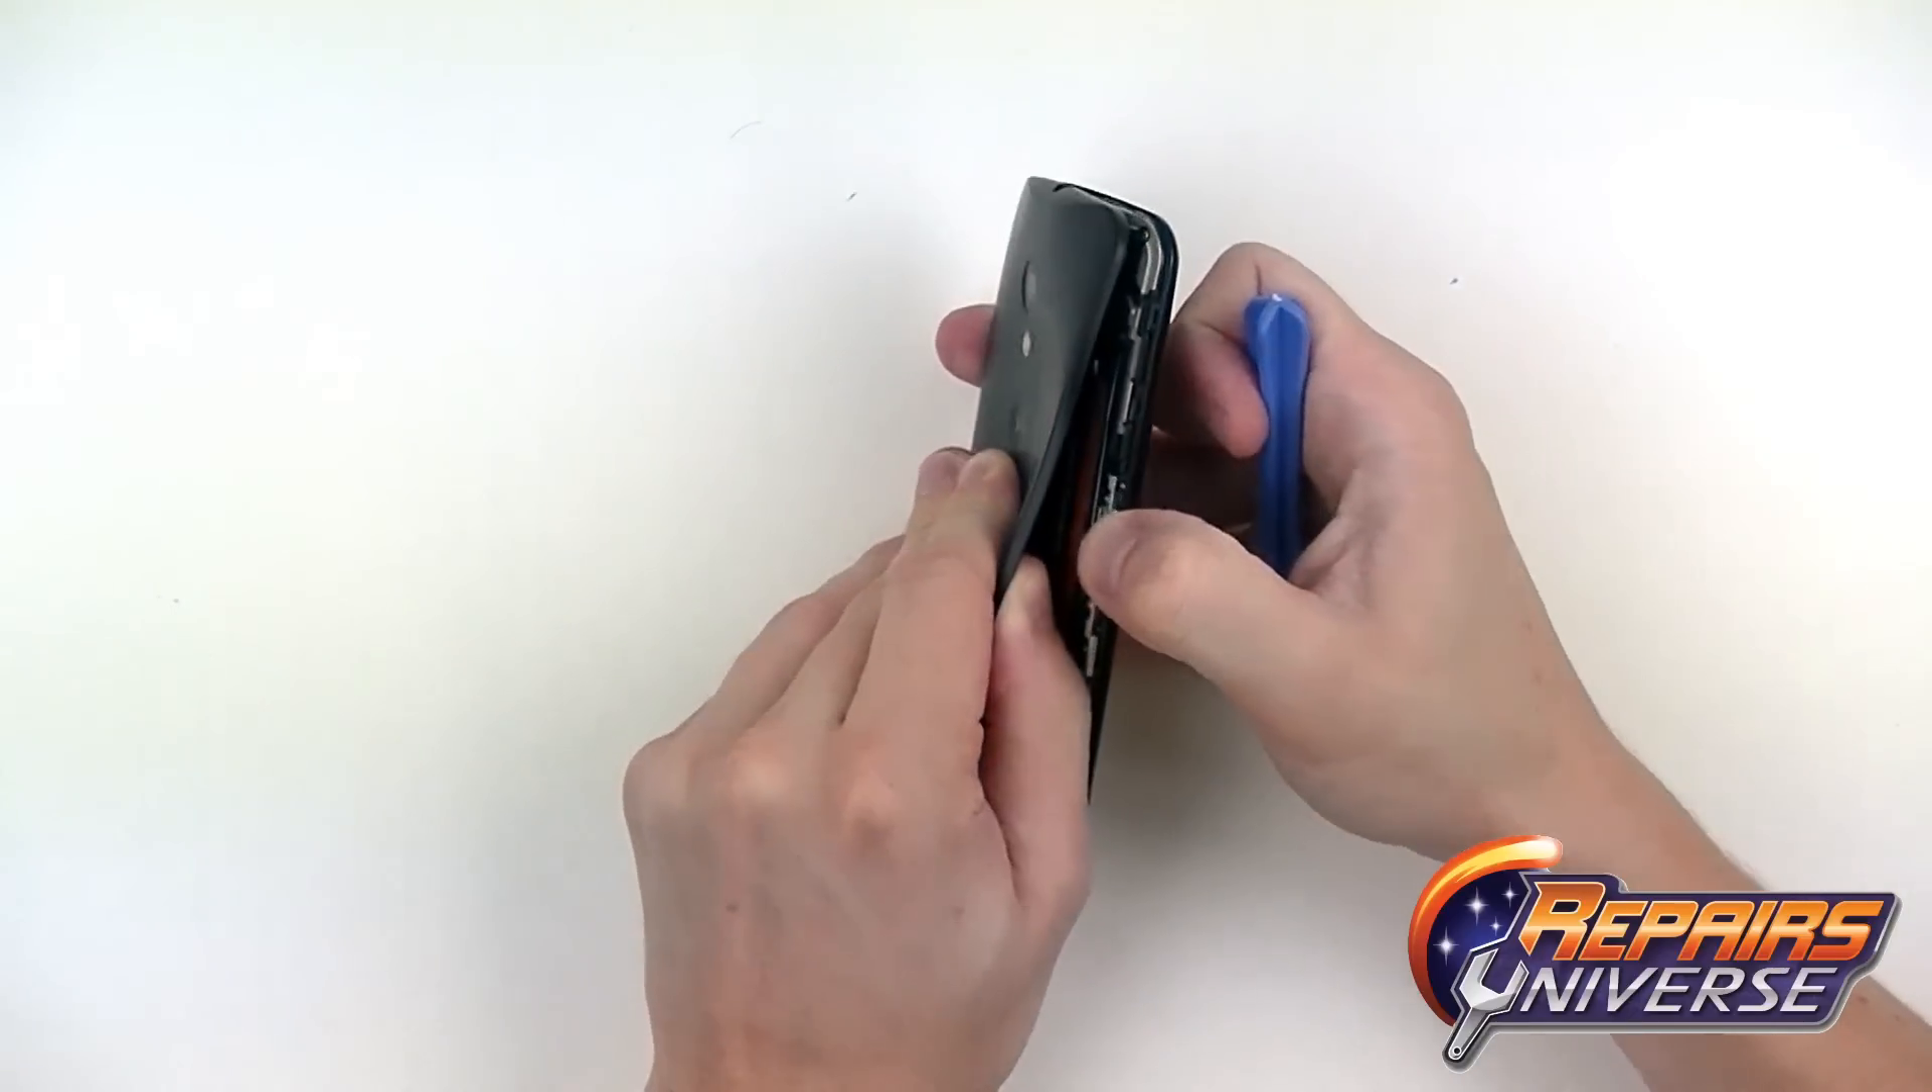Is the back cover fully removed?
No.